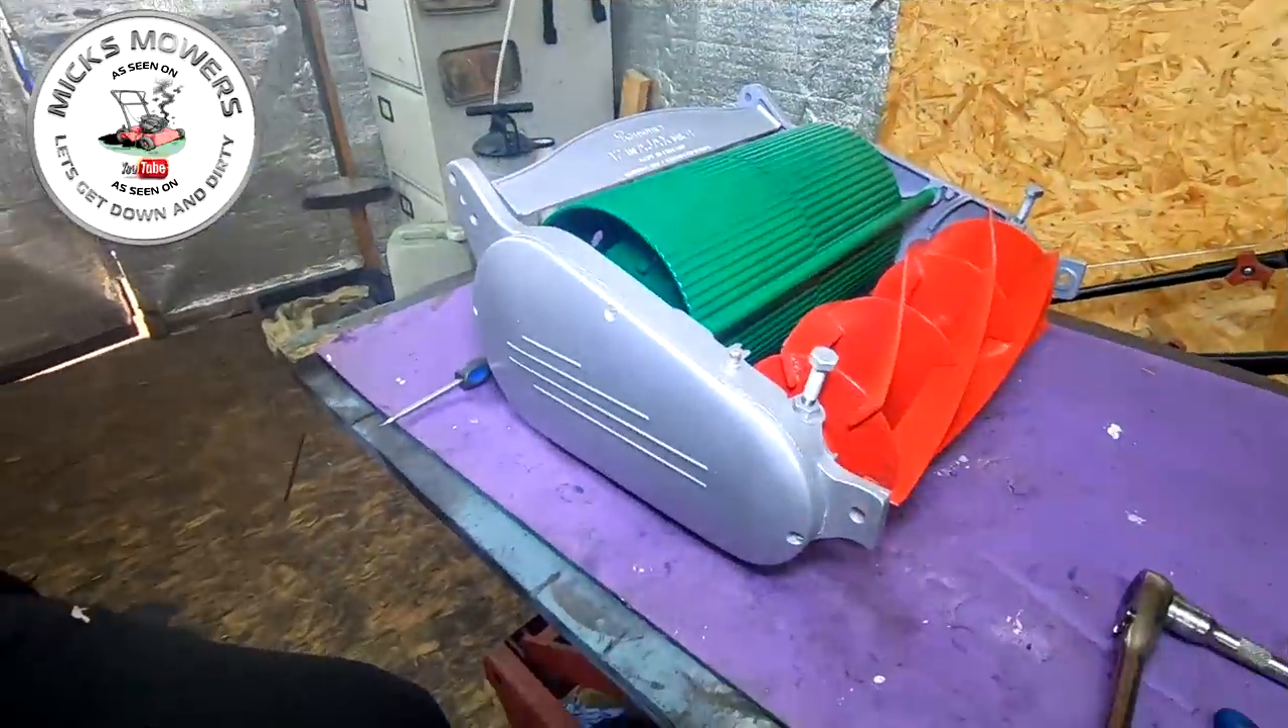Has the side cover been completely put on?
Yes.